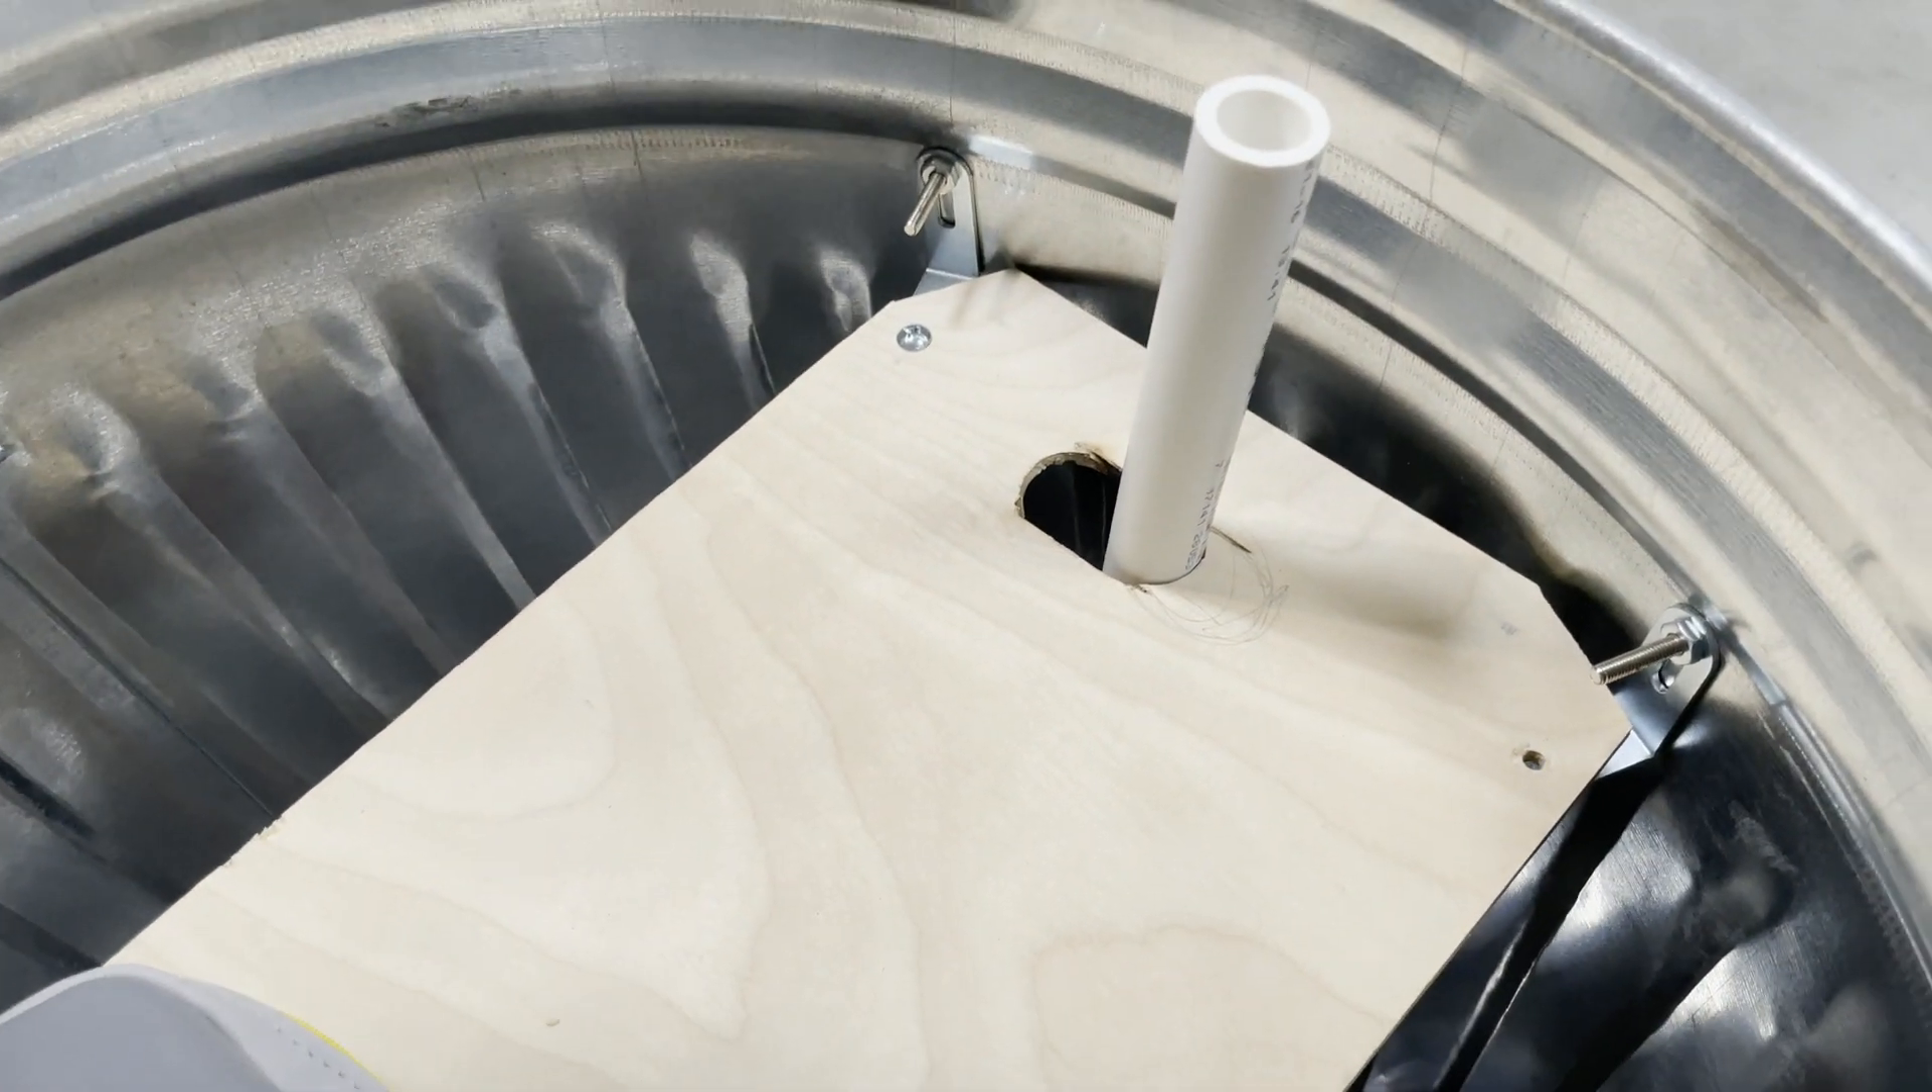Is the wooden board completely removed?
No.